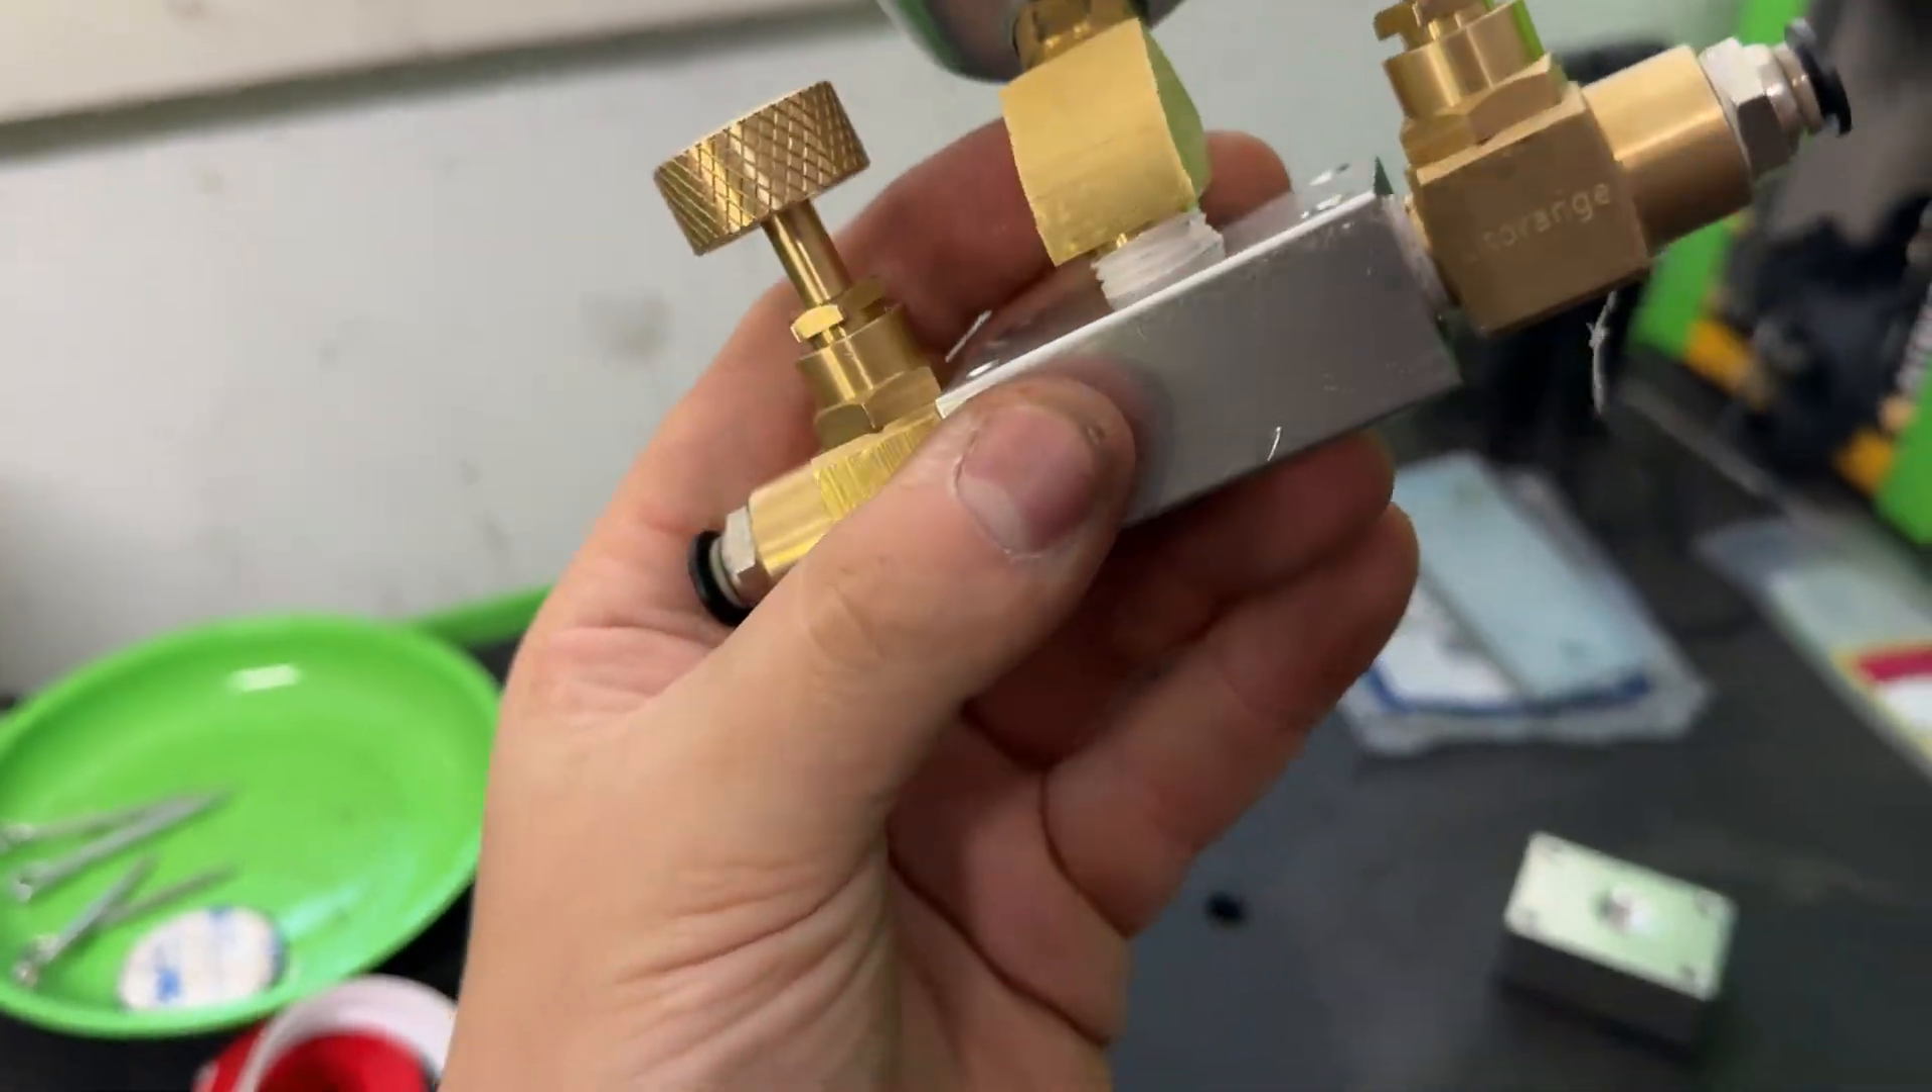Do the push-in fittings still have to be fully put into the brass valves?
No.